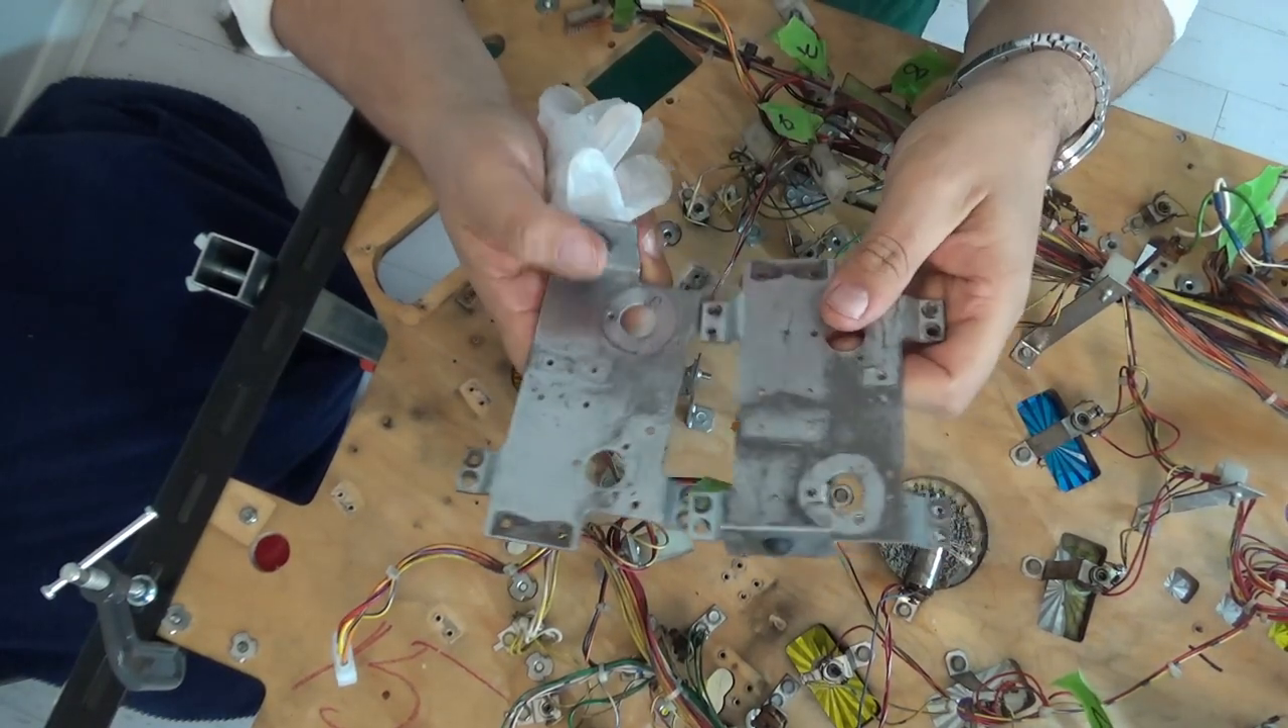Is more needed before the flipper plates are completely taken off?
No.